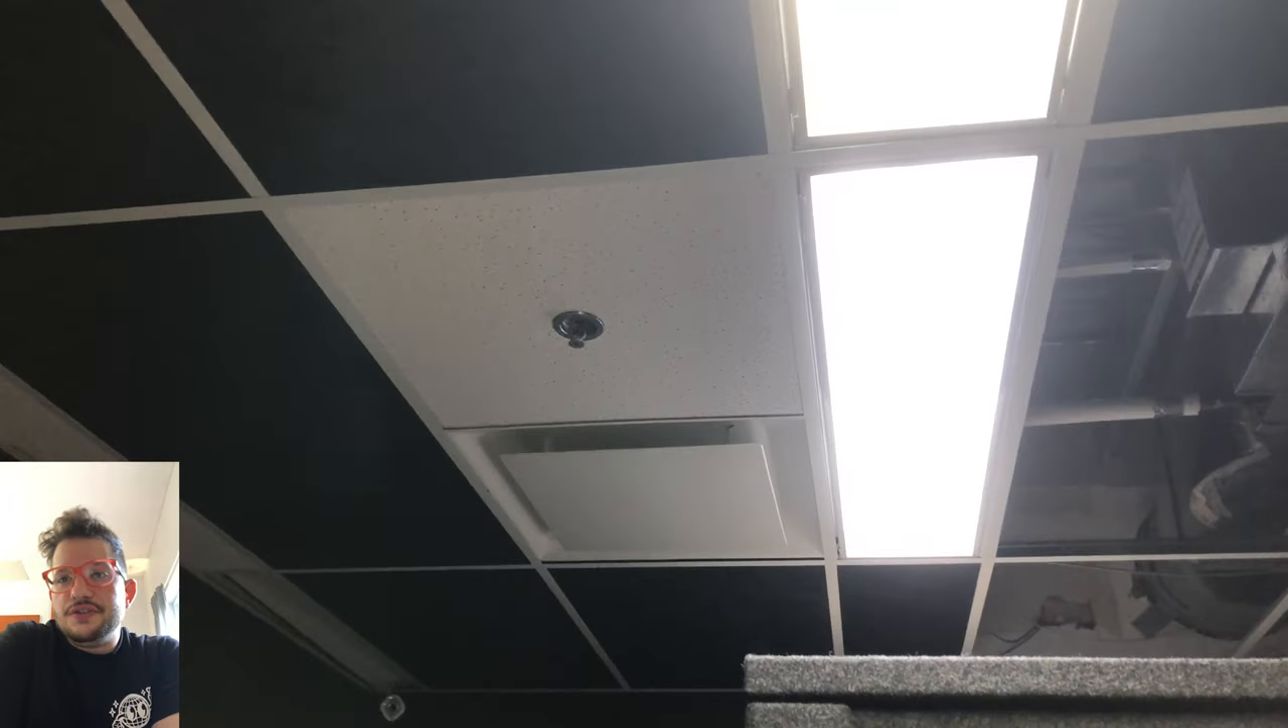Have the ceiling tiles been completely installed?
No.